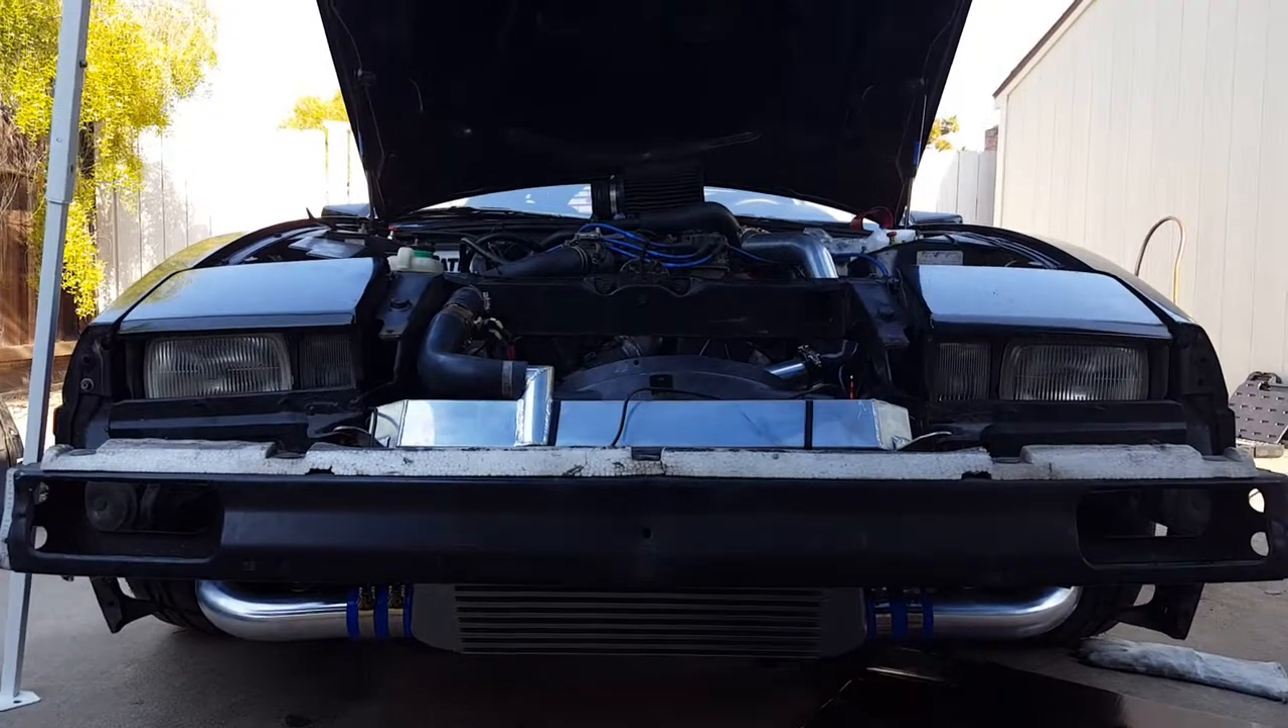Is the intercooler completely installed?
Yes.